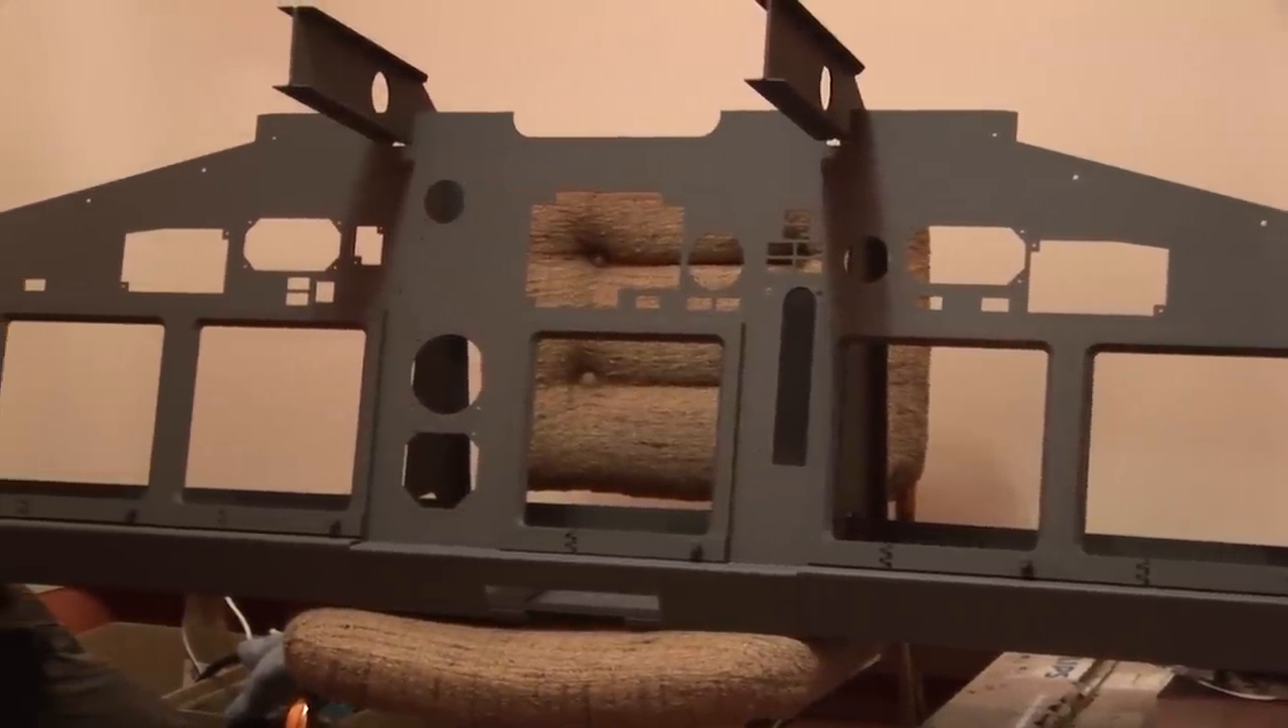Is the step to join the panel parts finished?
Yes.